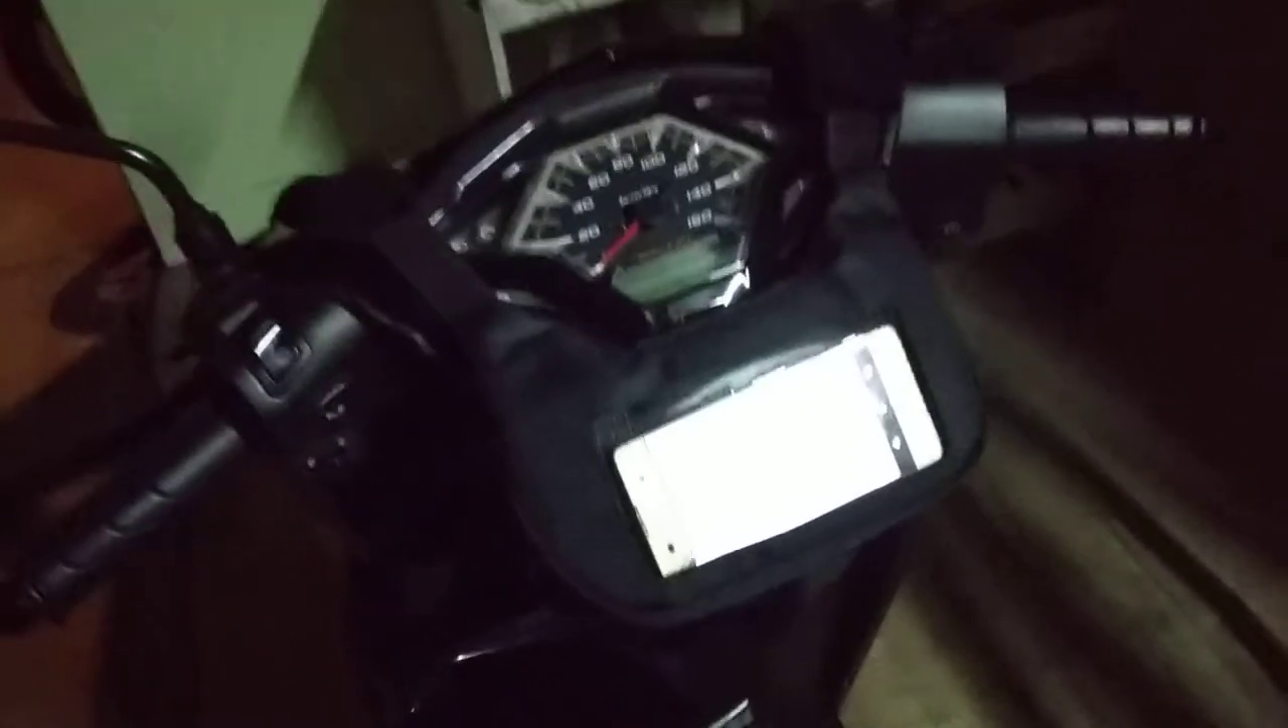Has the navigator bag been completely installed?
Yes.